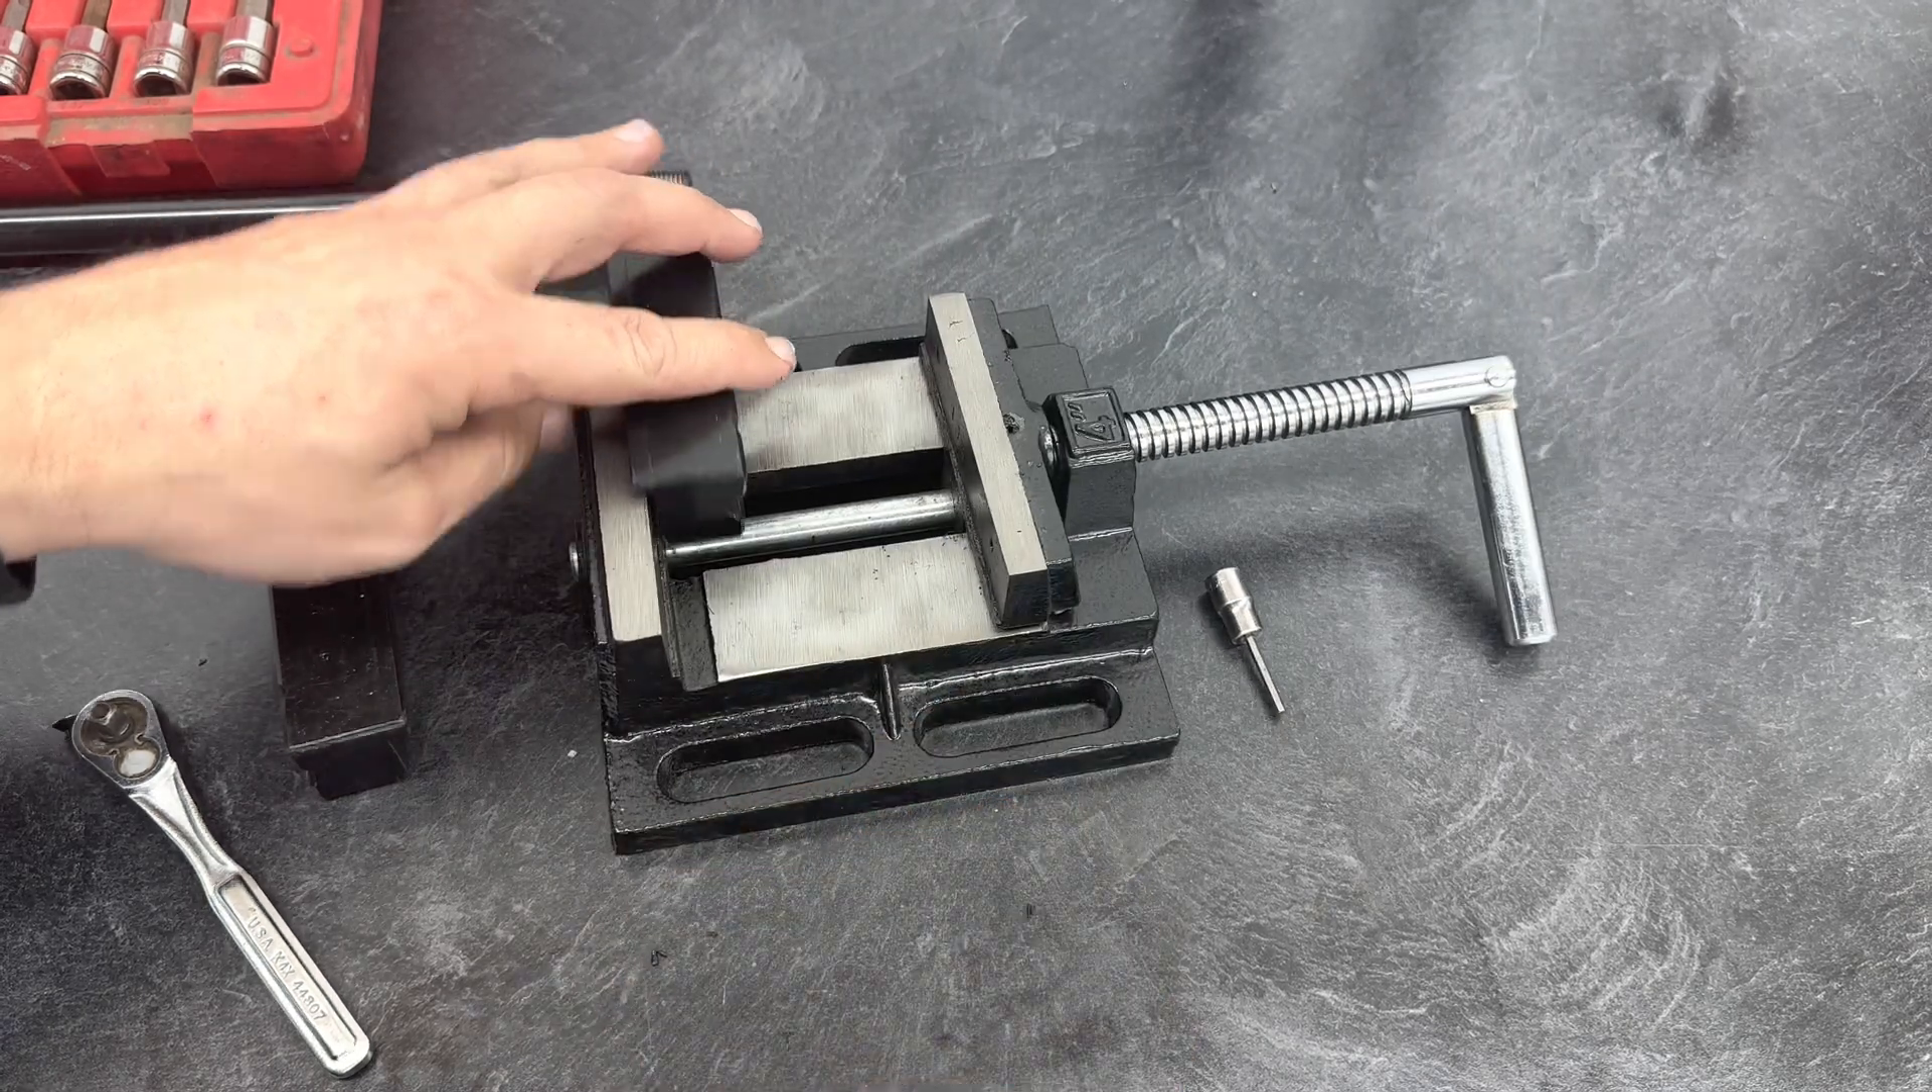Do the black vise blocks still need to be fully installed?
Yes.